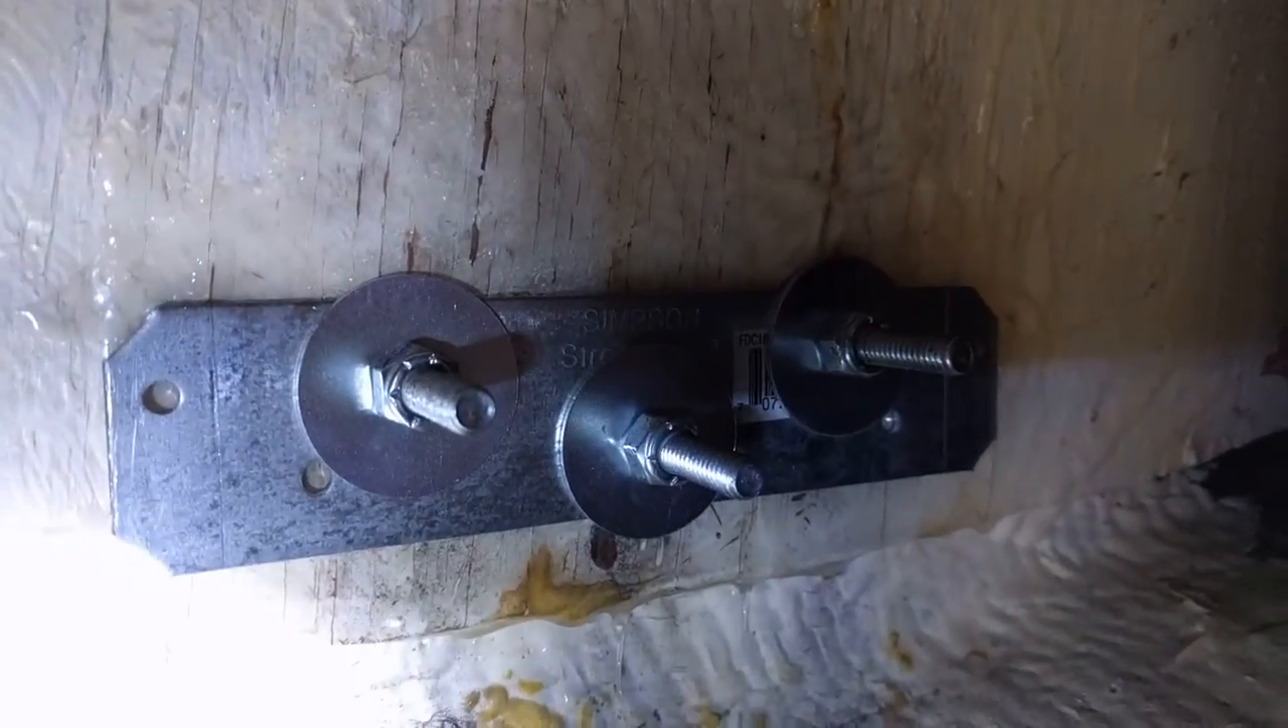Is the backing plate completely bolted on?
Yes.